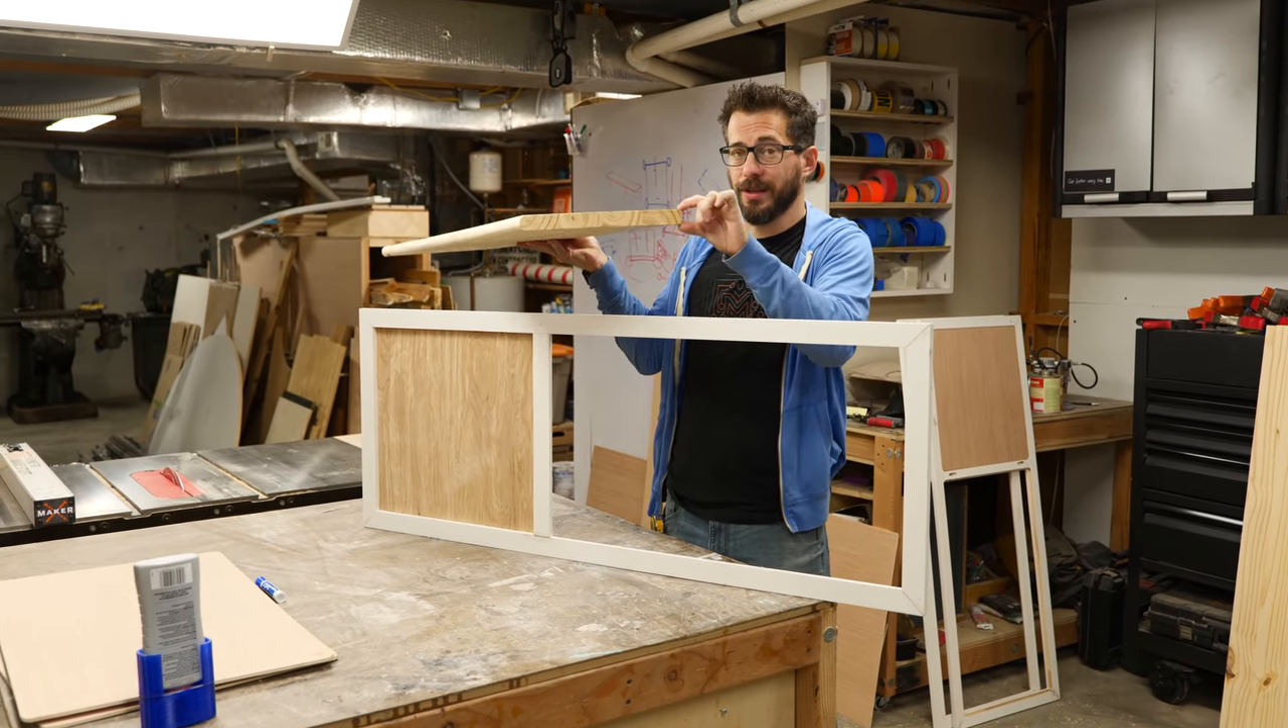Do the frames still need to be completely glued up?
No.